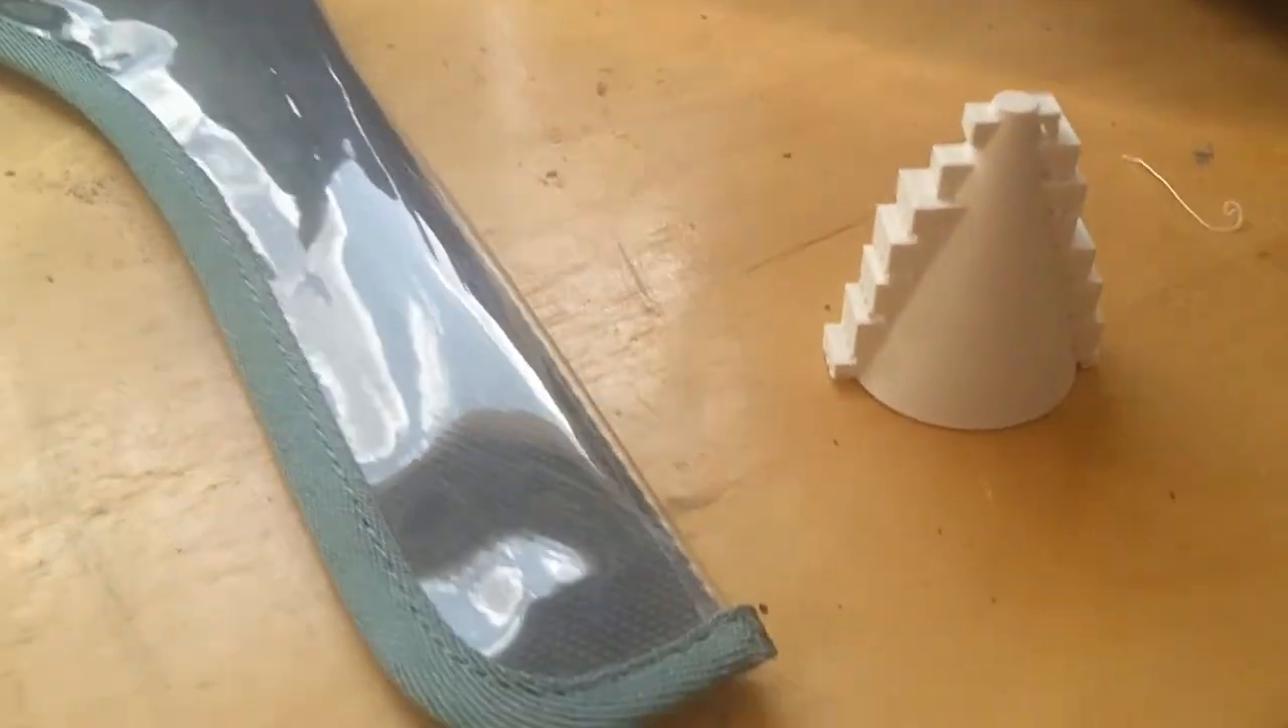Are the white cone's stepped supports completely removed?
No.